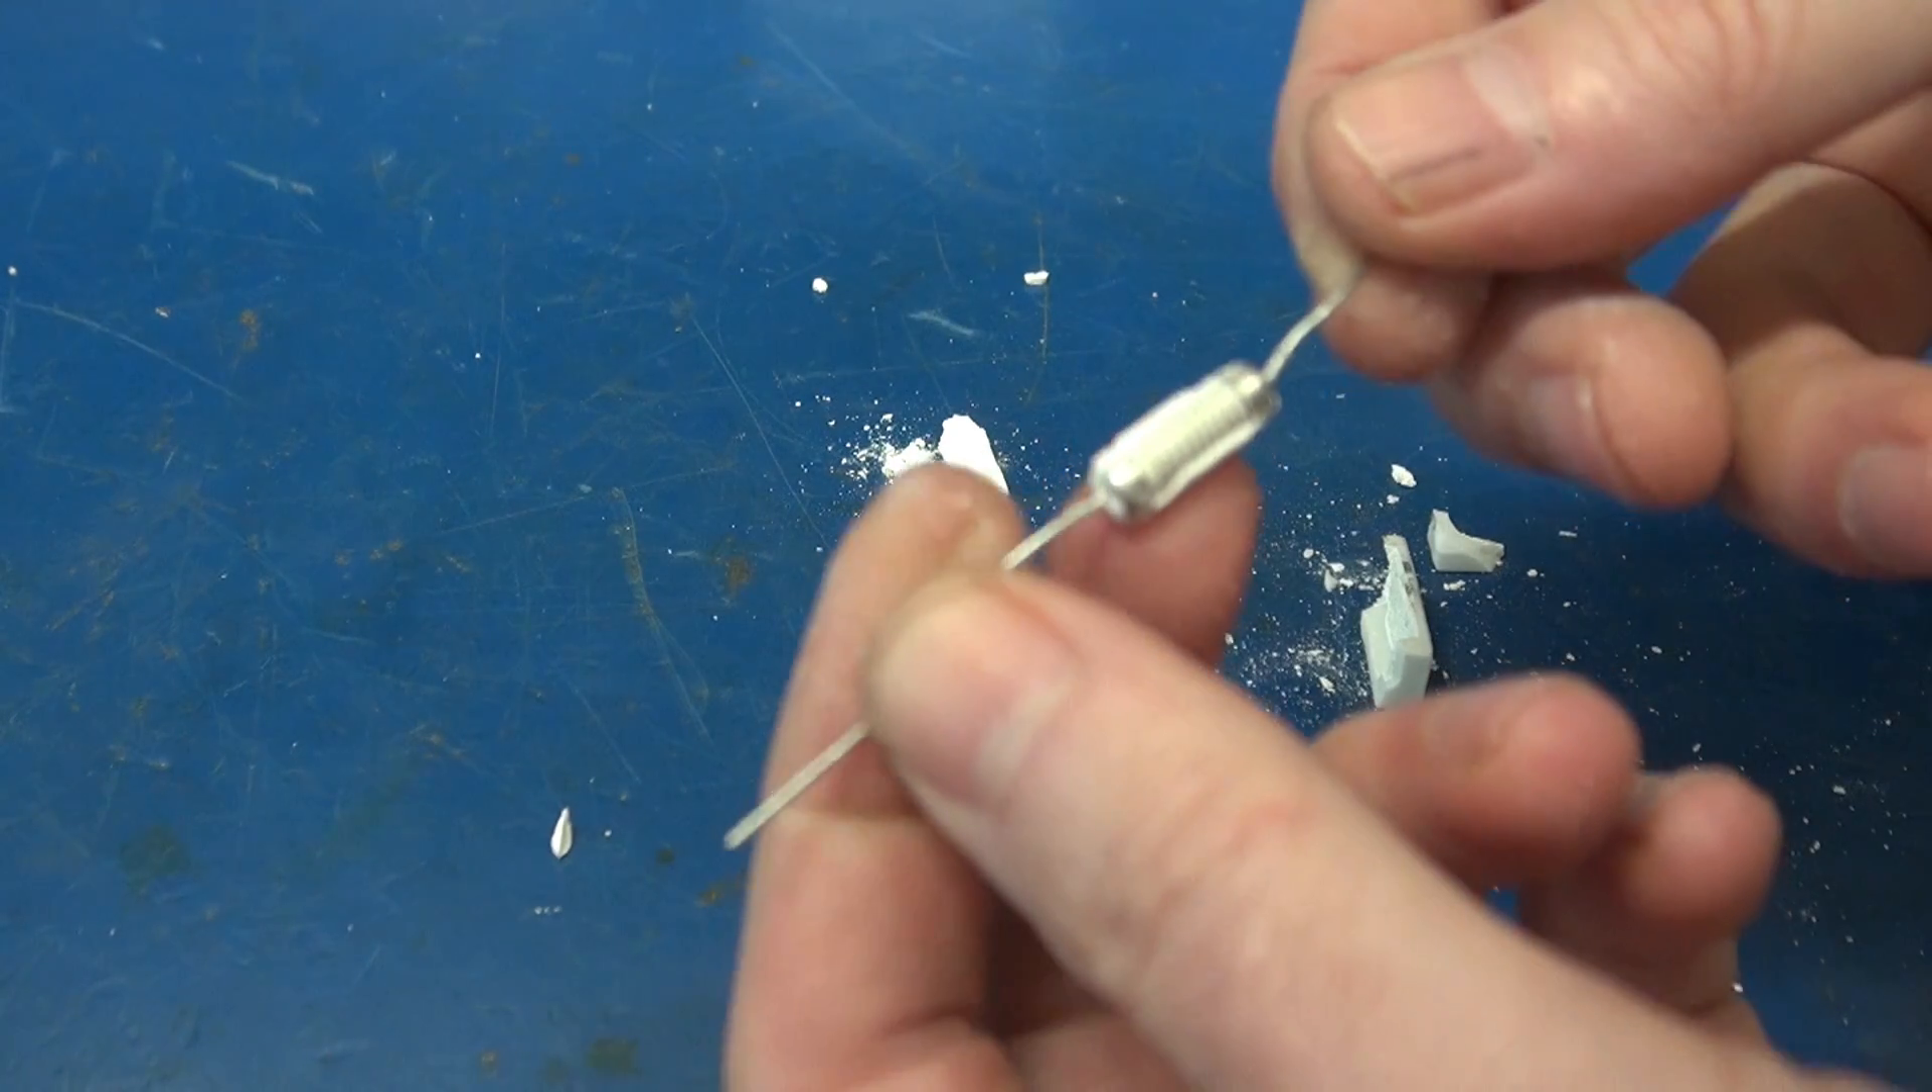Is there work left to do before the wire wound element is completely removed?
No.